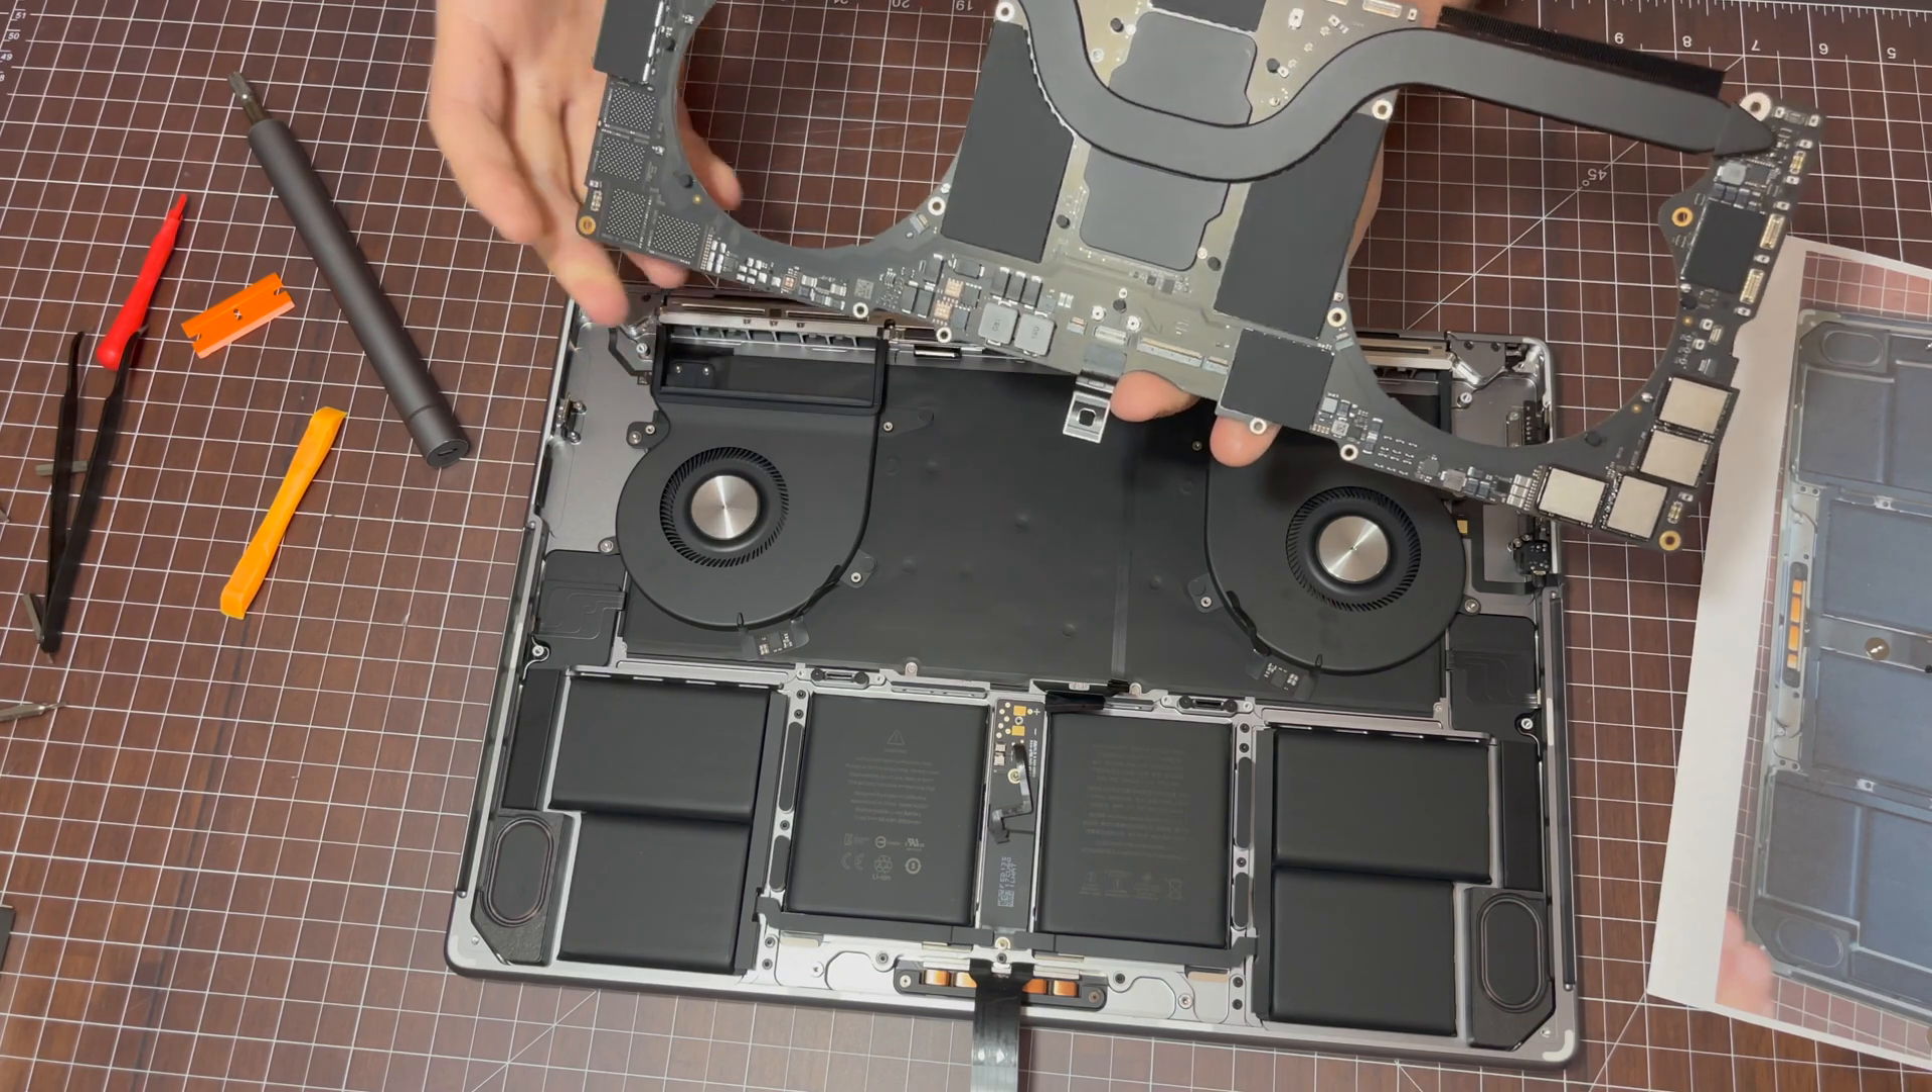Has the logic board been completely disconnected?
Yes.